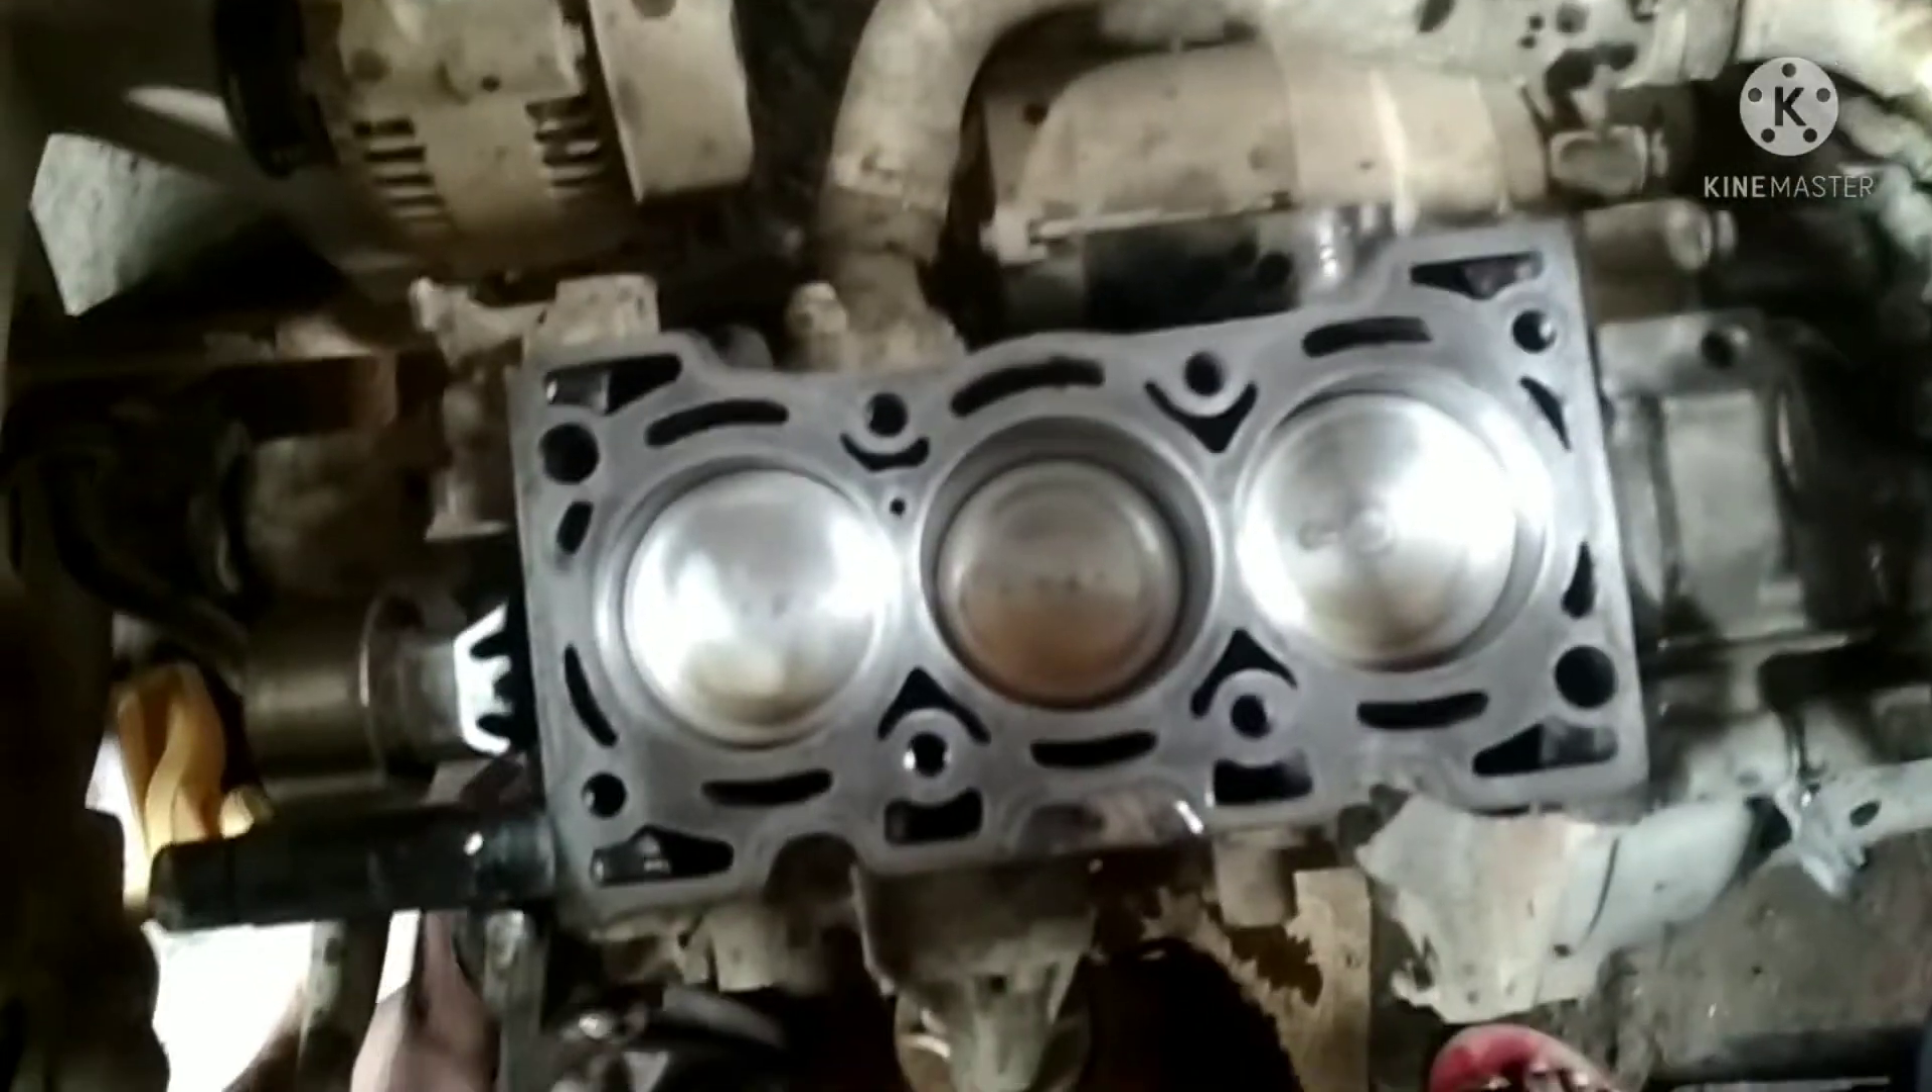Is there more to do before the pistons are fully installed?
No.